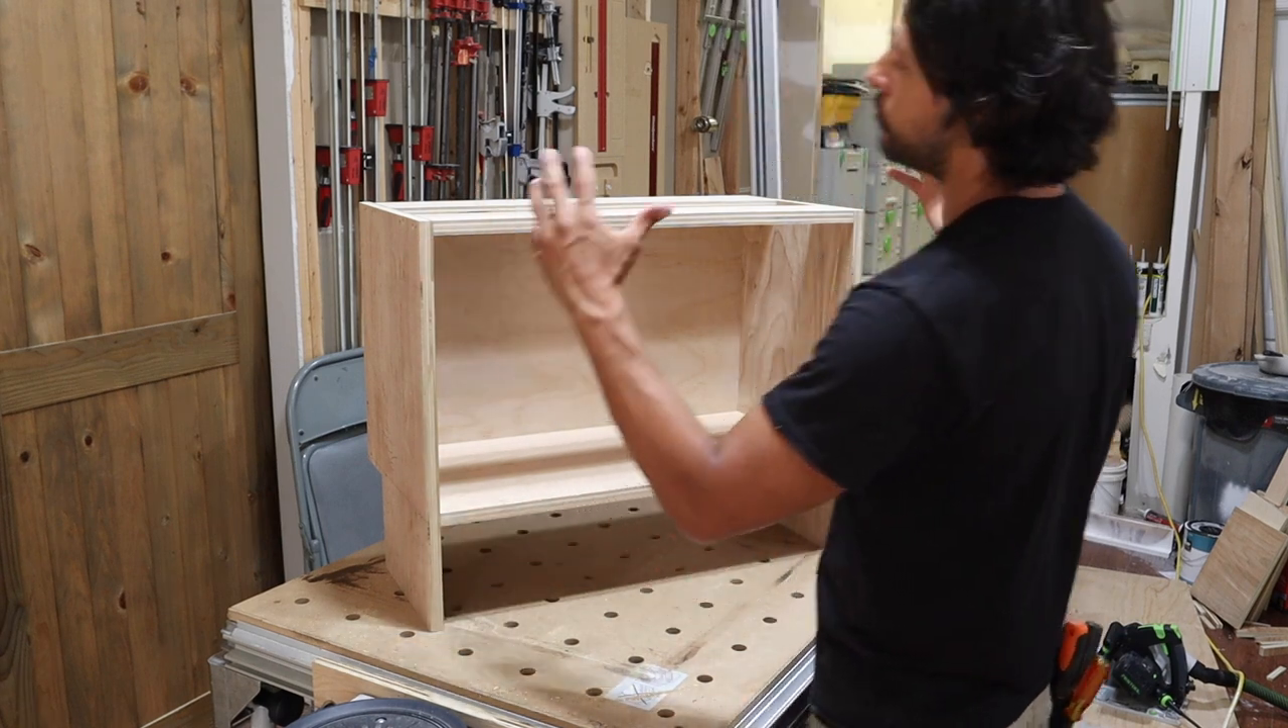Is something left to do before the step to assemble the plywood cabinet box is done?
No.